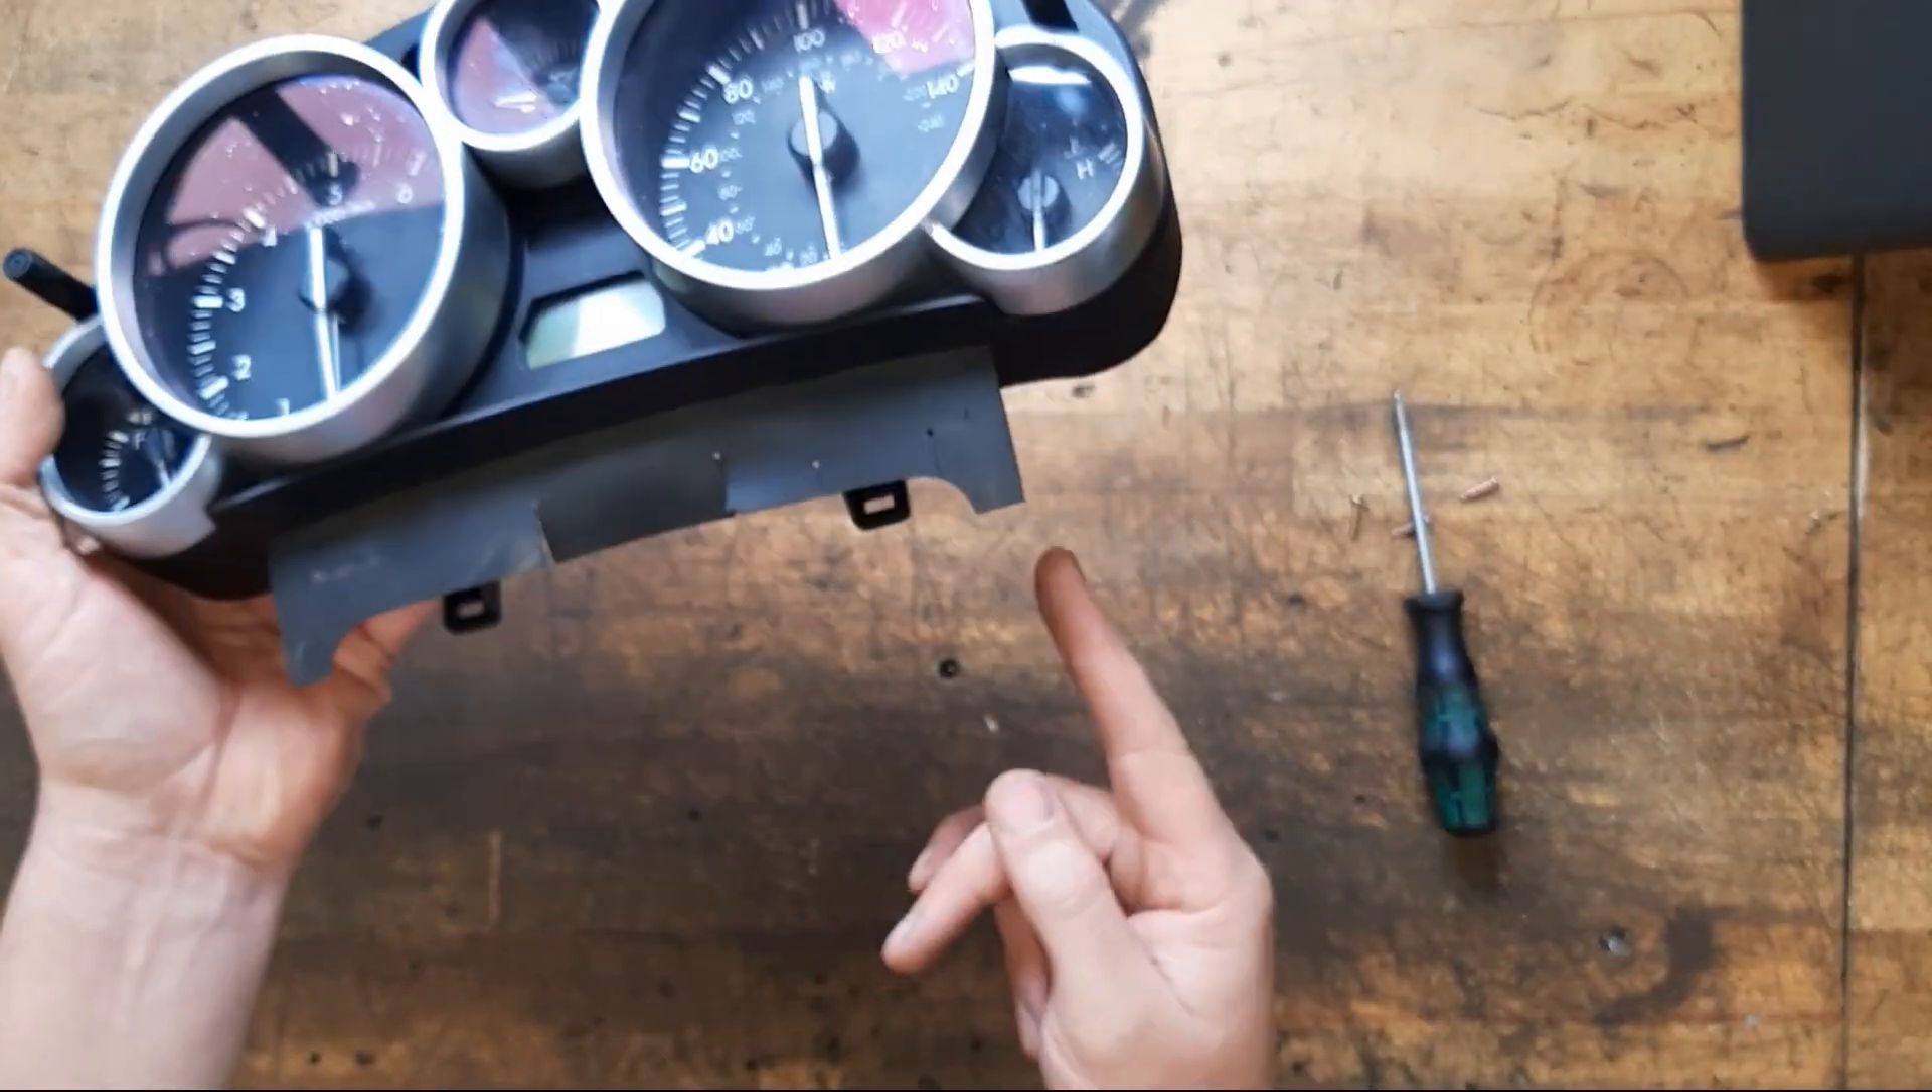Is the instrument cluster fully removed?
Yes.